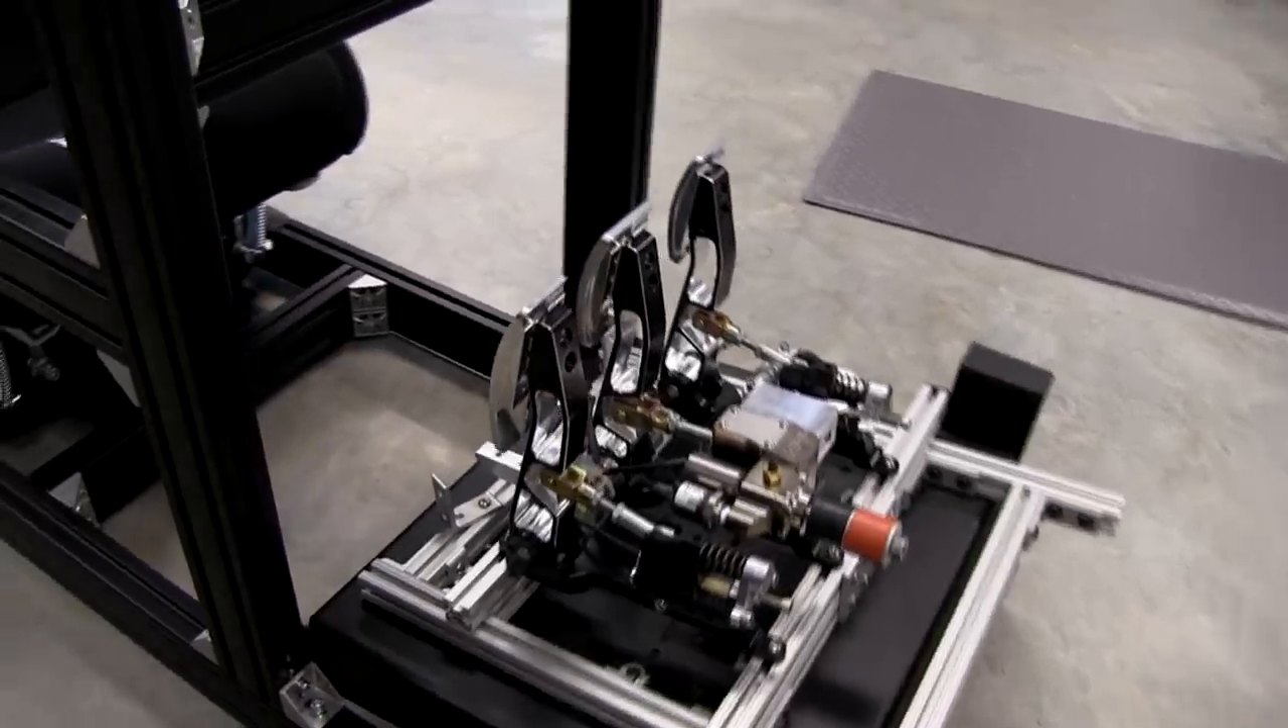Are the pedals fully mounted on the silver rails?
Yes.